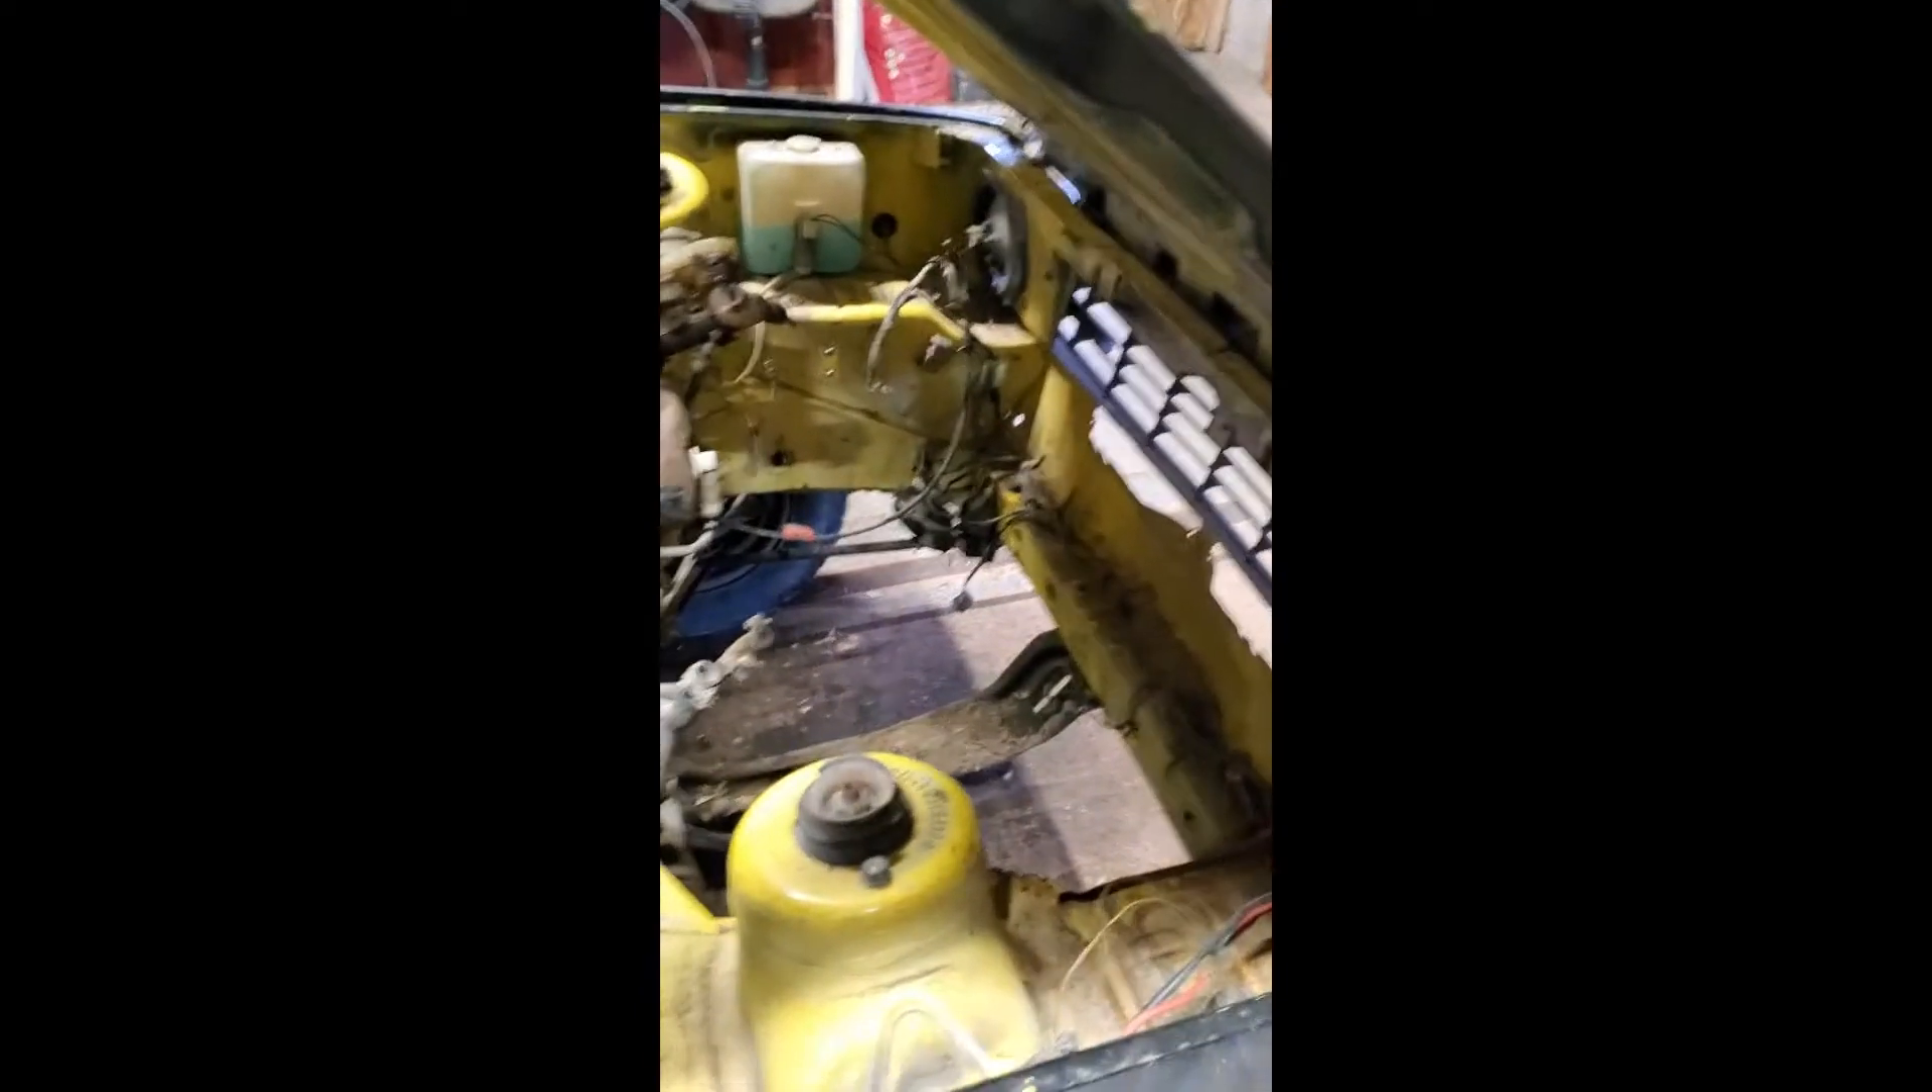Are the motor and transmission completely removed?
Yes.